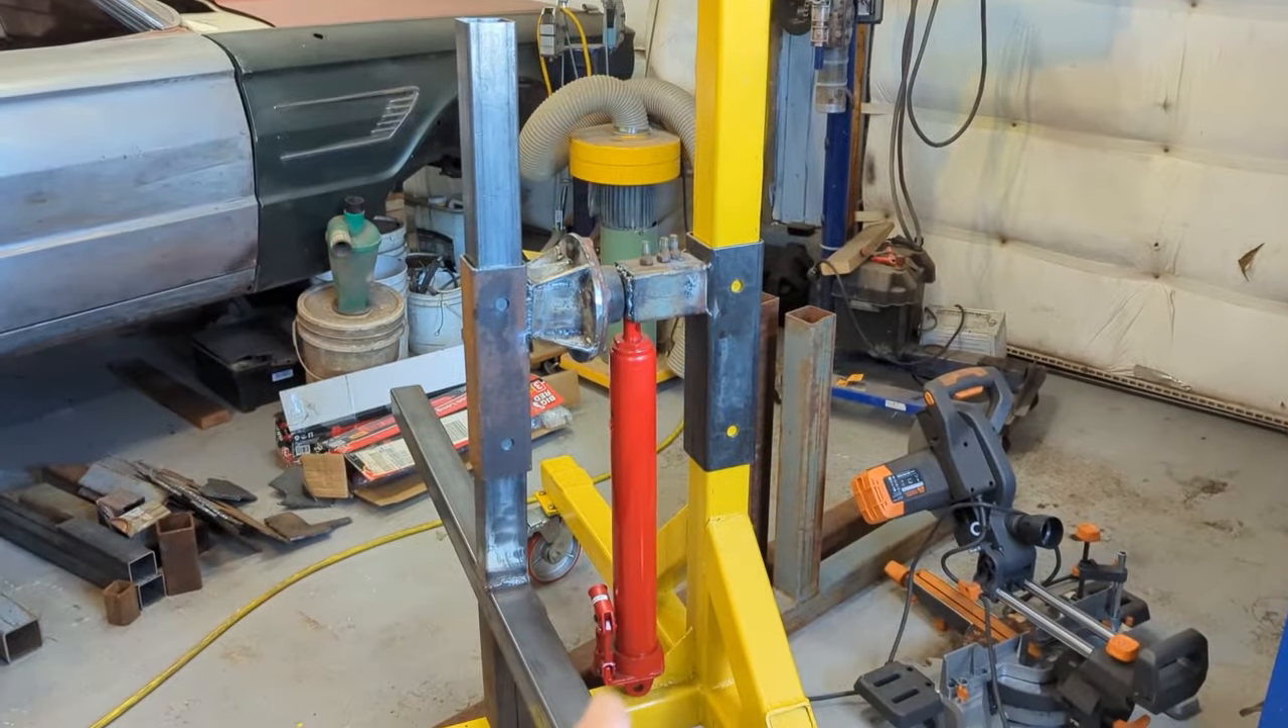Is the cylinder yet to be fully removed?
Yes.